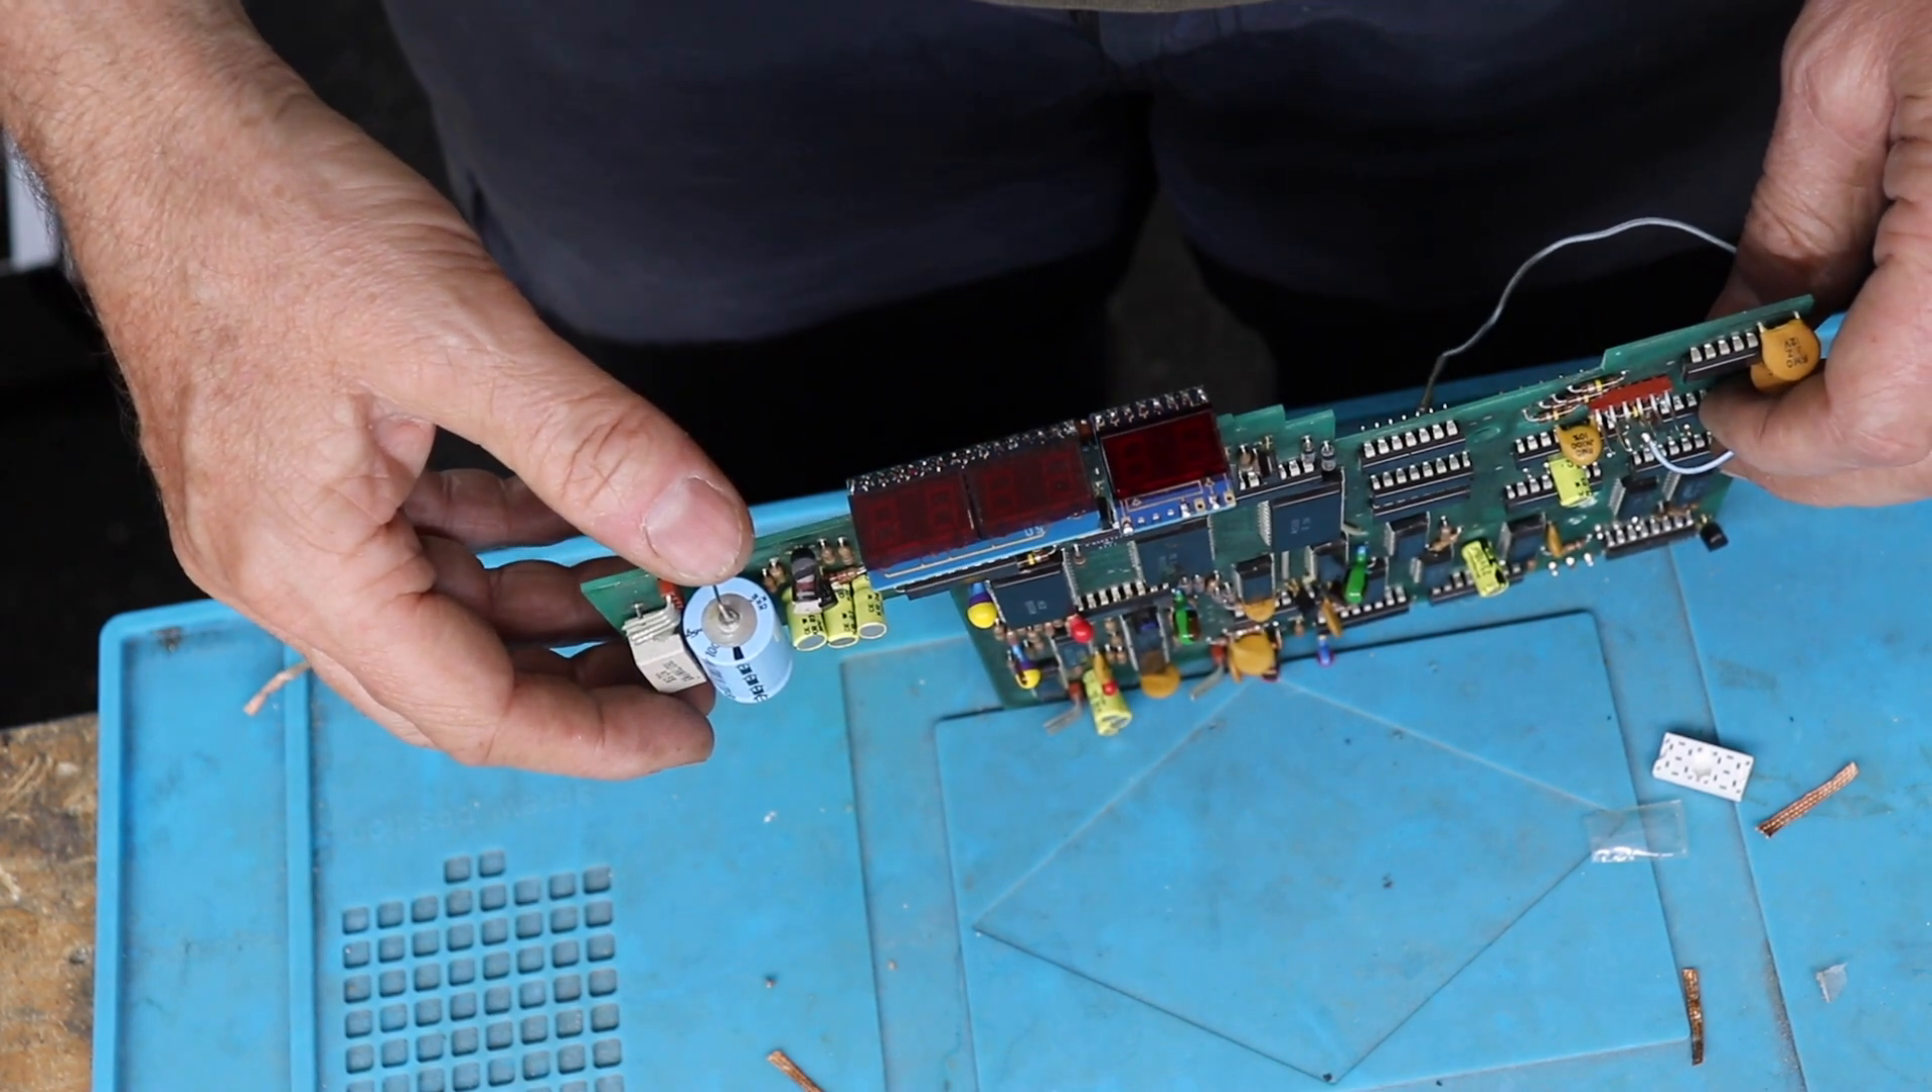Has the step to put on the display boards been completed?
Yes.